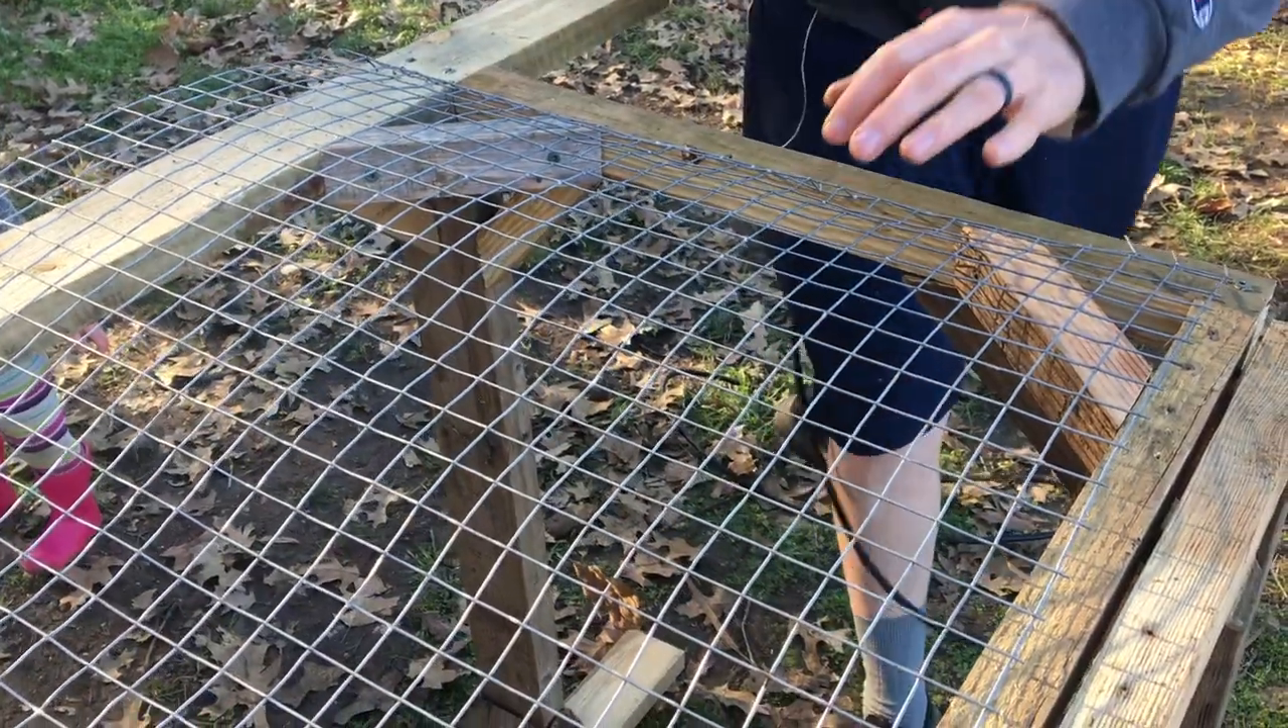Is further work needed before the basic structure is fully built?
No.